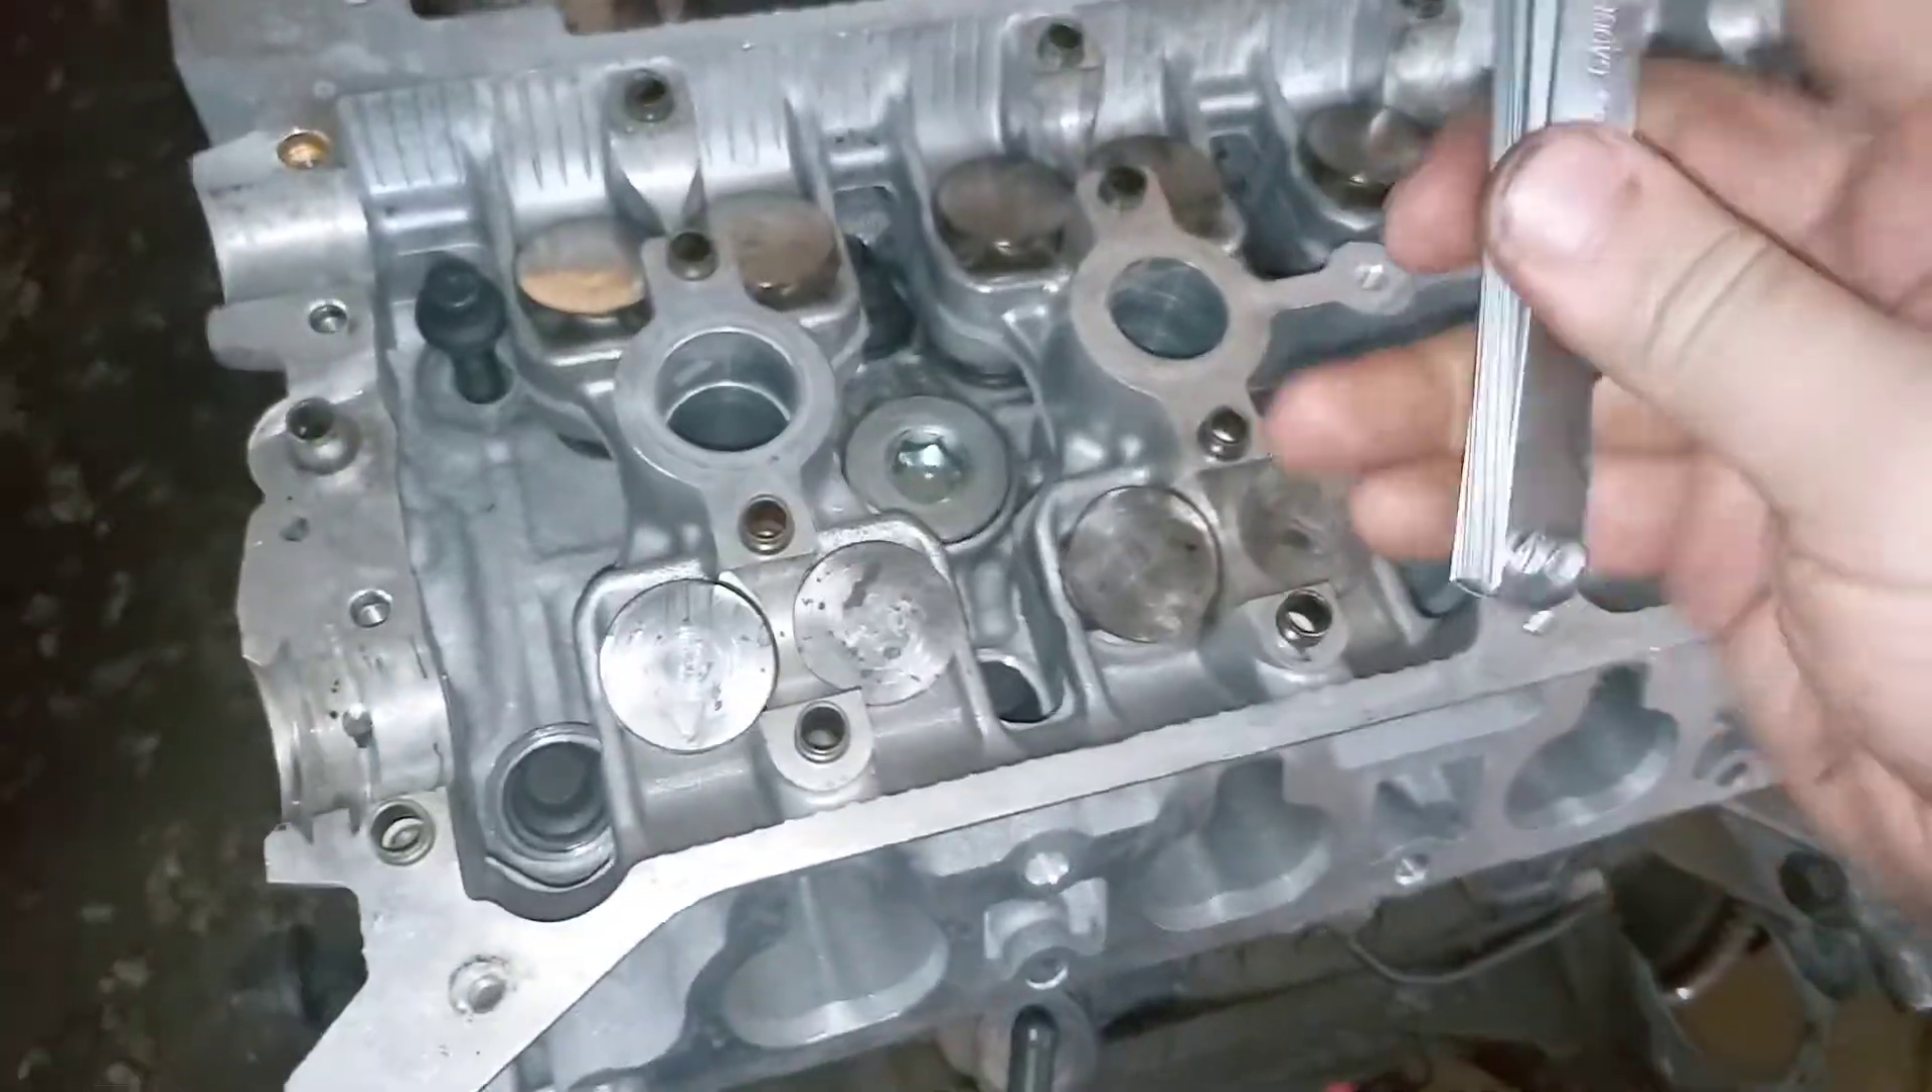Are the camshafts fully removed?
Yes.